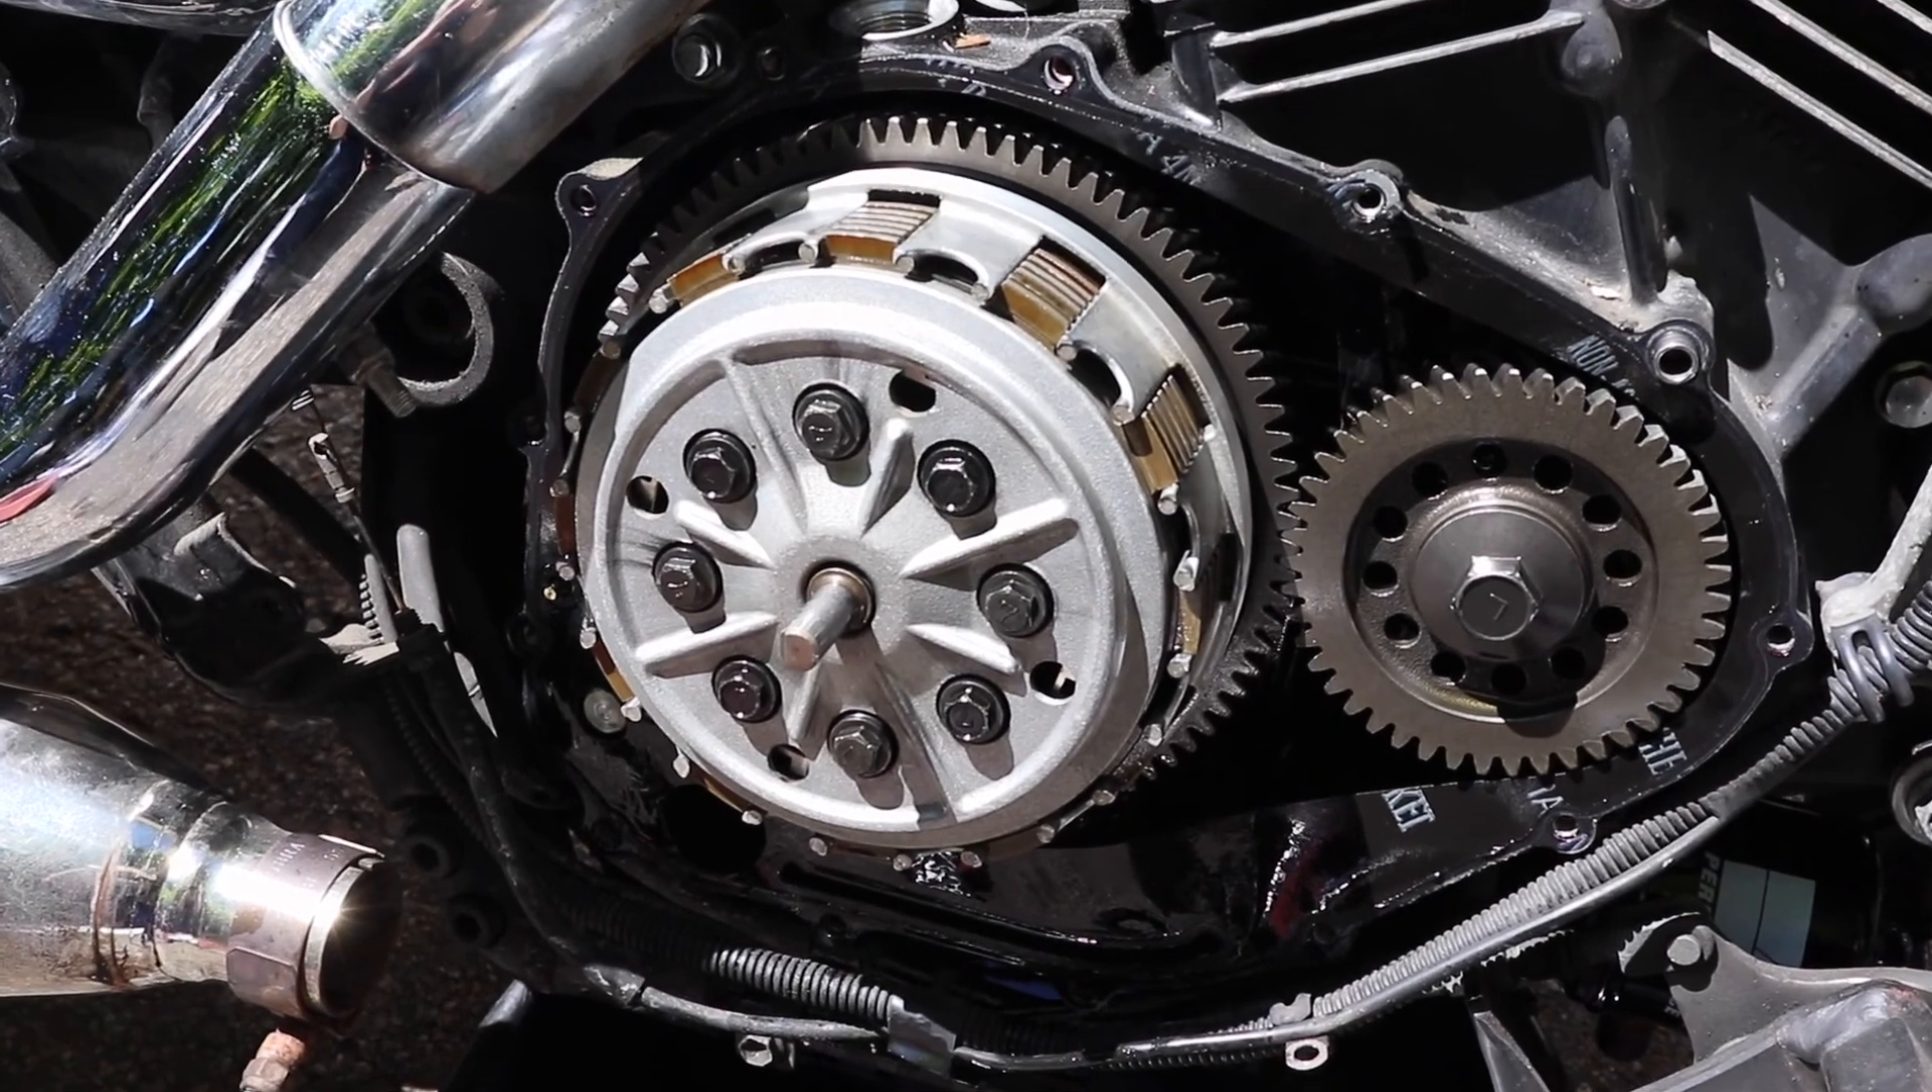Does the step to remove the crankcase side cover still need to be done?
No.